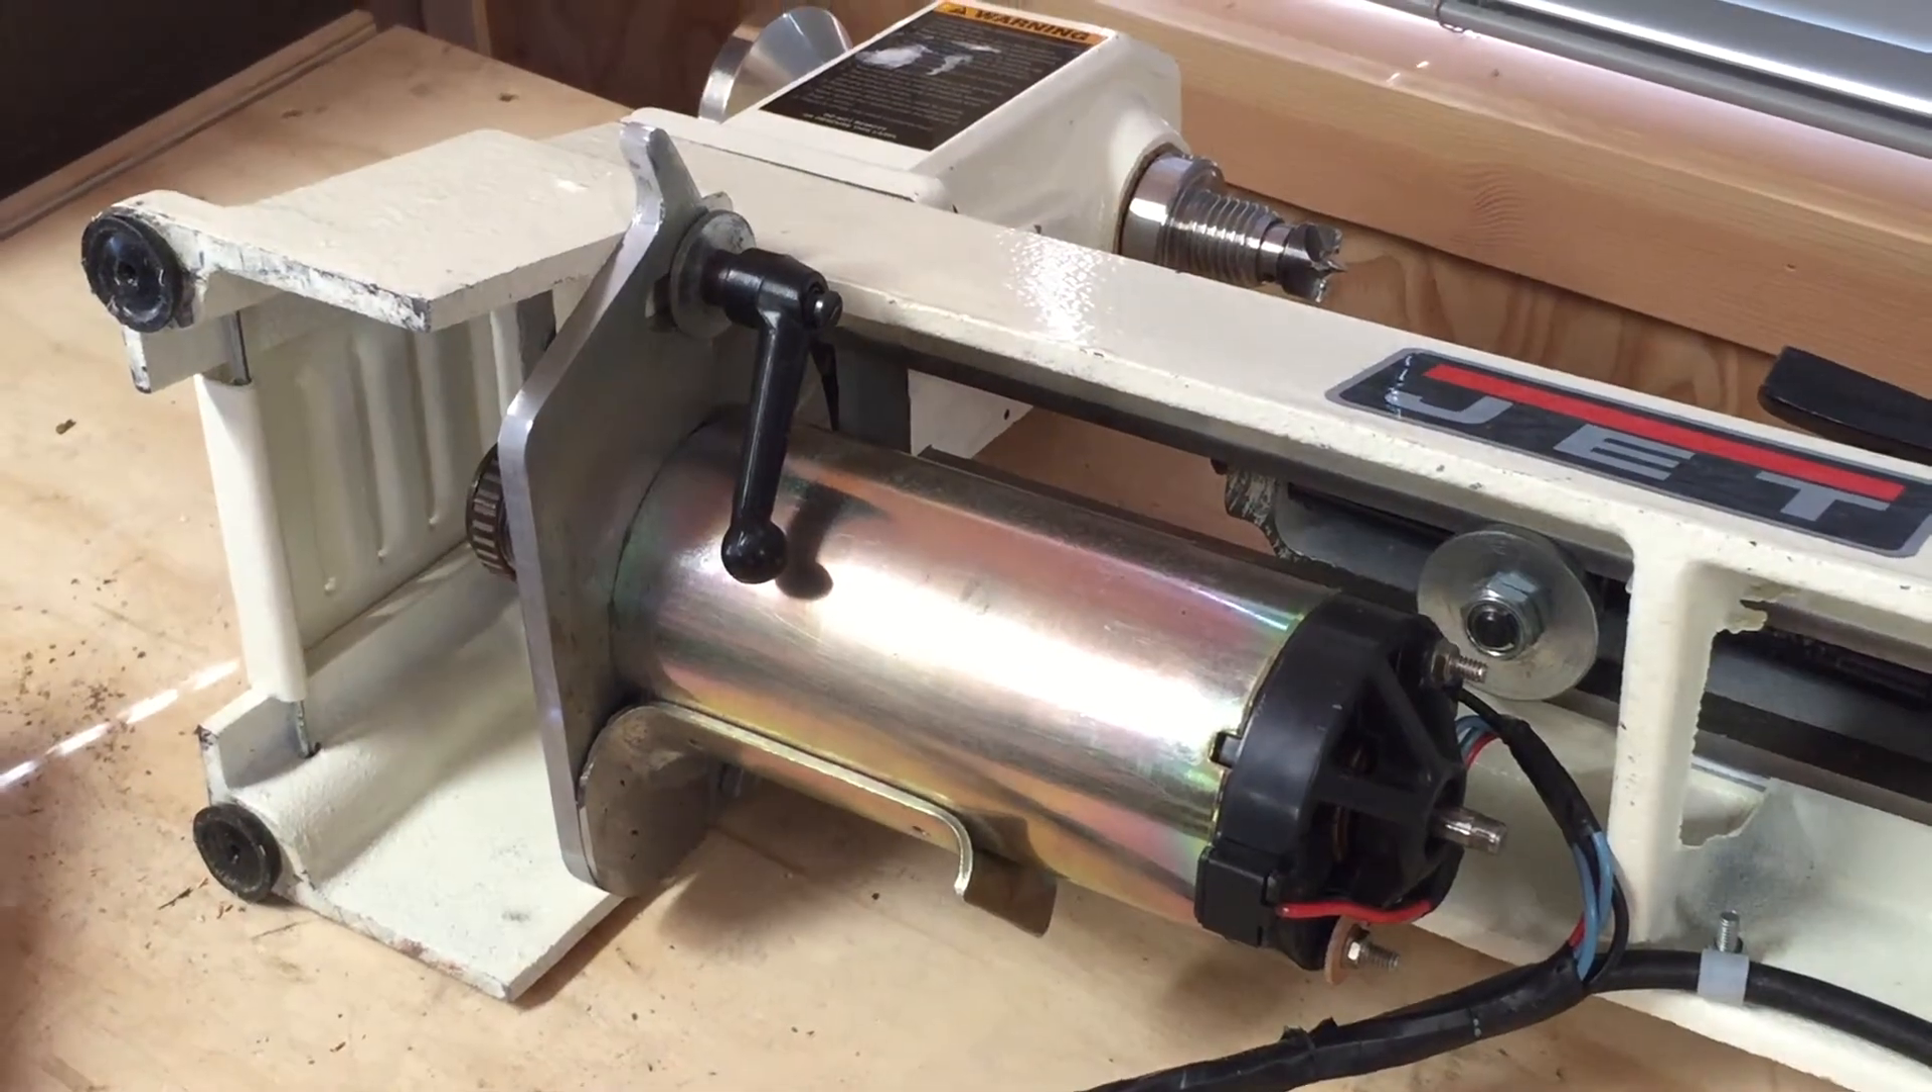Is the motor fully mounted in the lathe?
Yes.